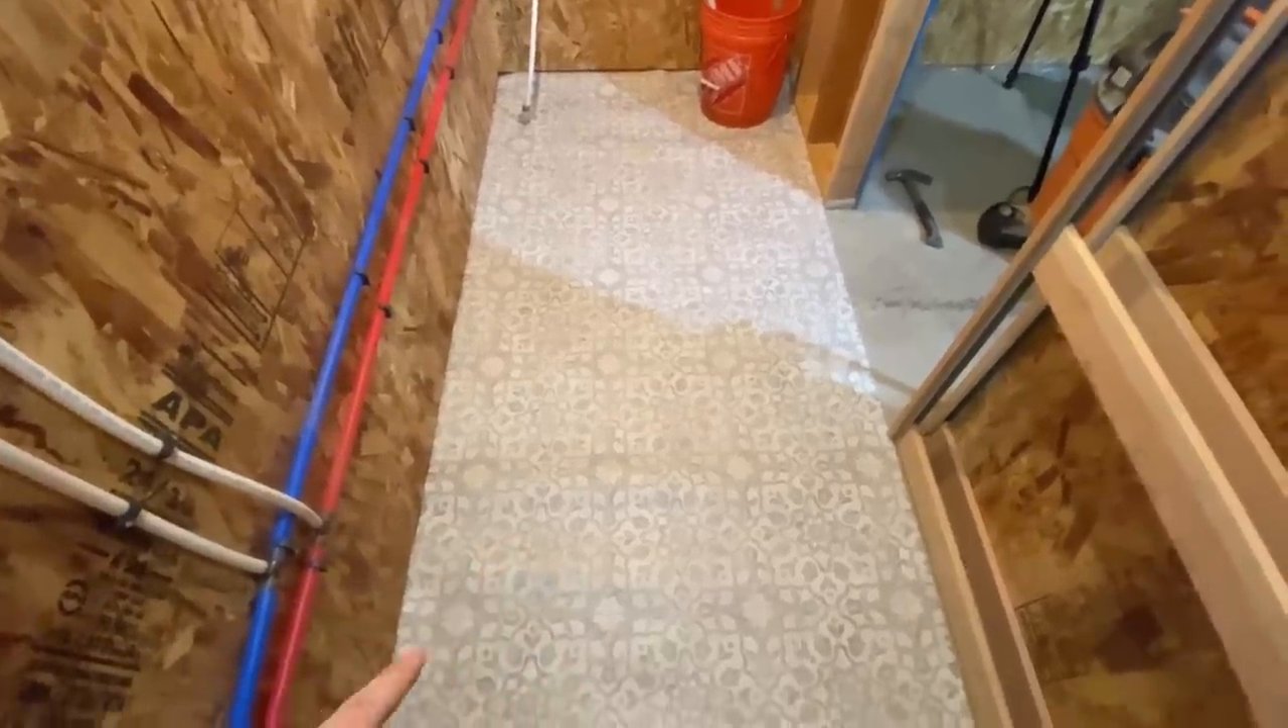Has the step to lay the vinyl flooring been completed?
Yes.